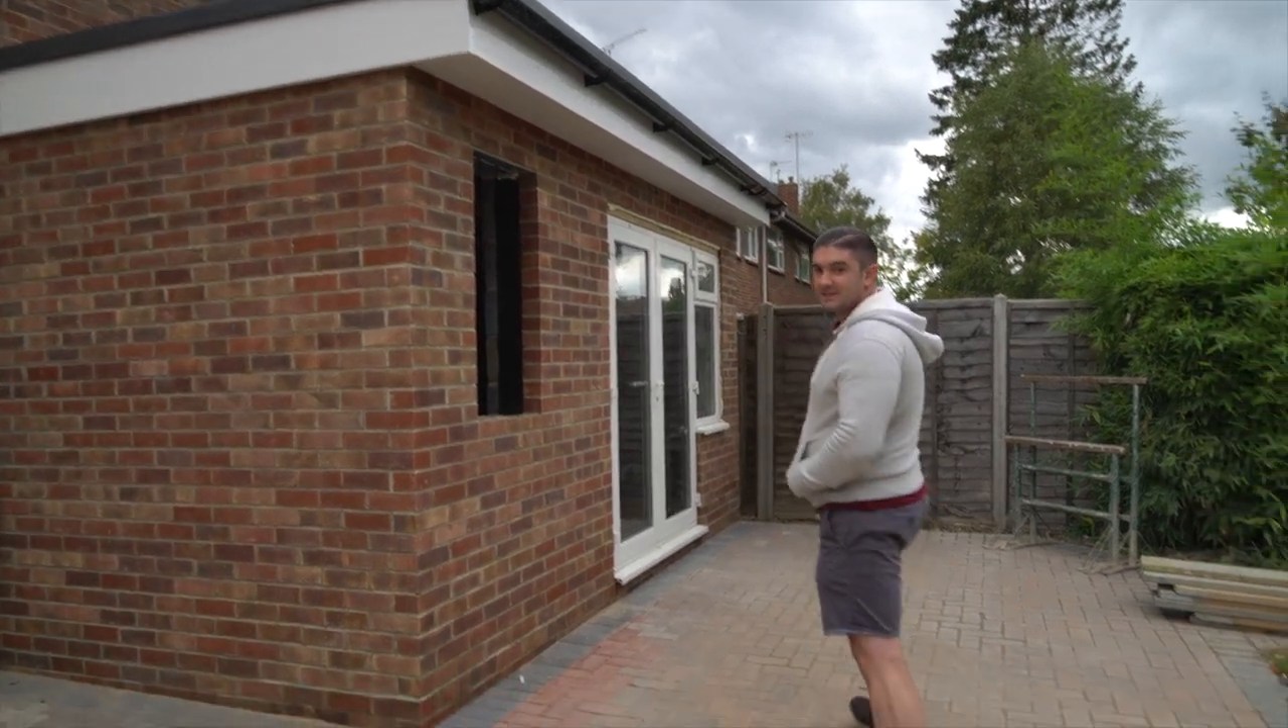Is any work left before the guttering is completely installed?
No.